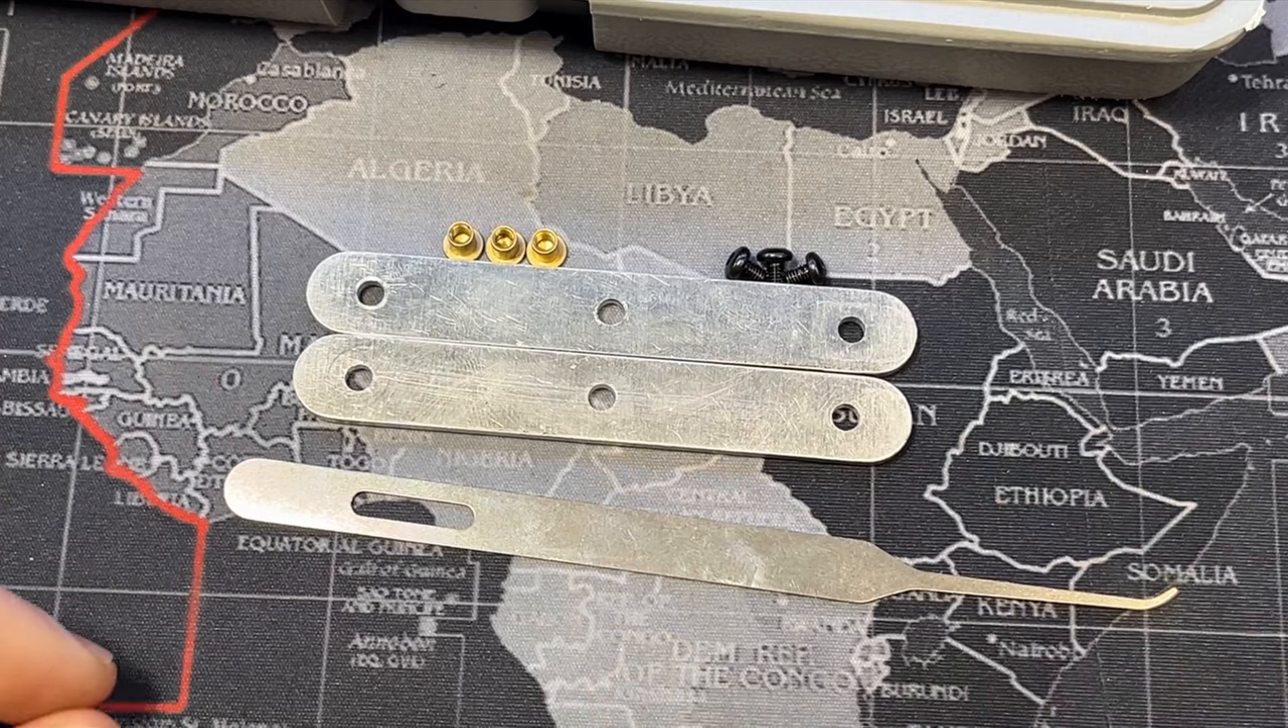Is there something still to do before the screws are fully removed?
No.